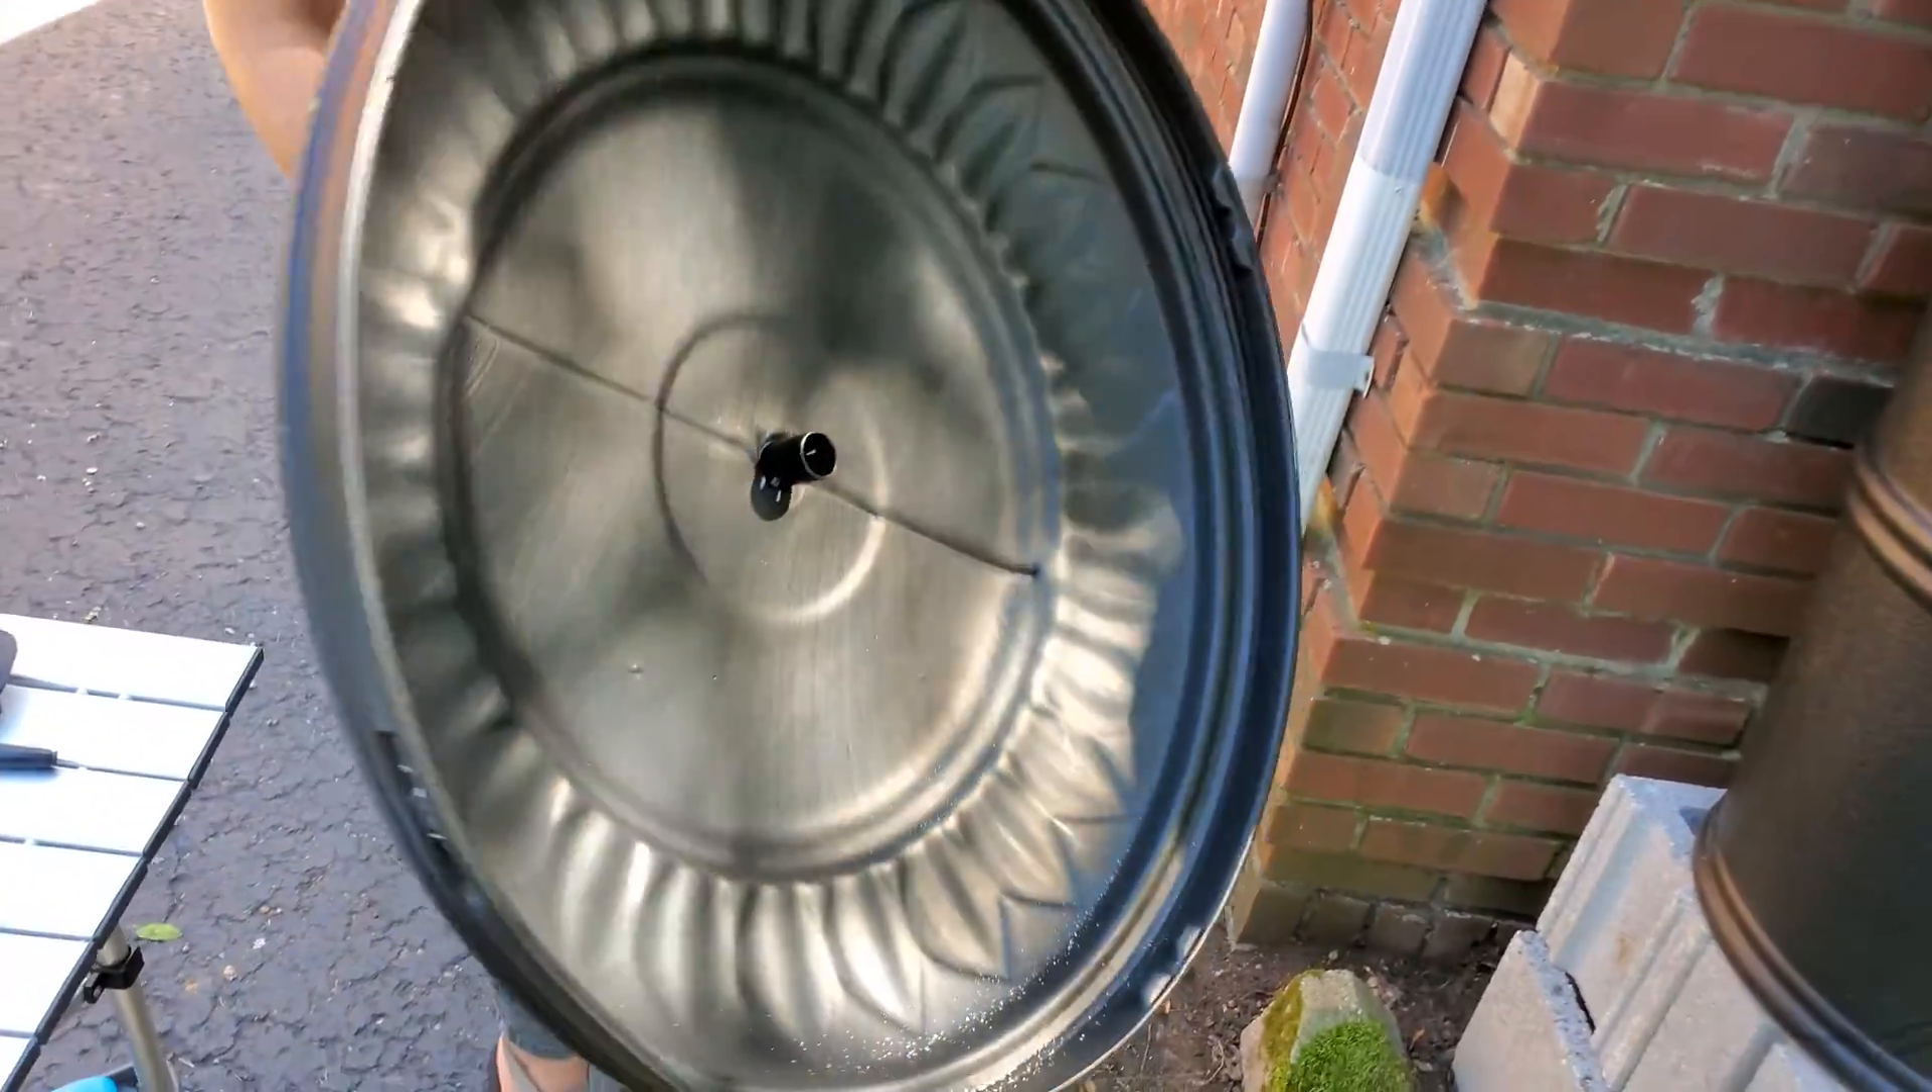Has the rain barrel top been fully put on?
No.